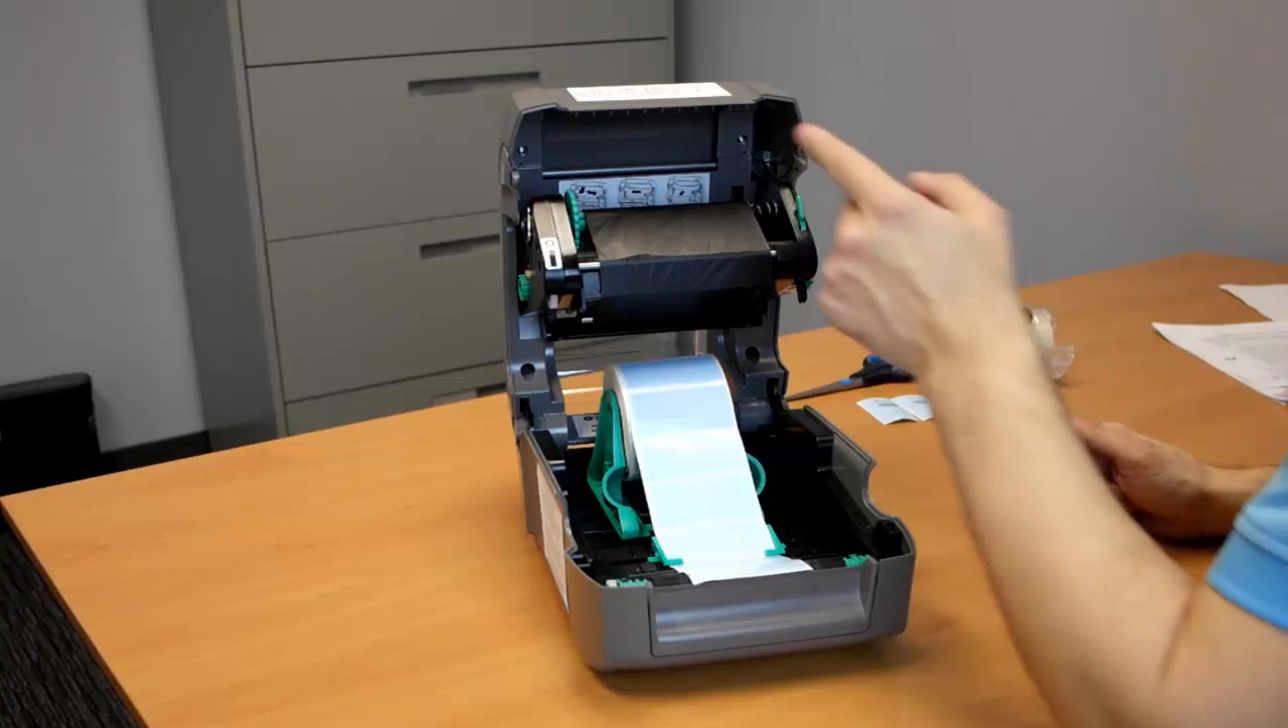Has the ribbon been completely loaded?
Yes.